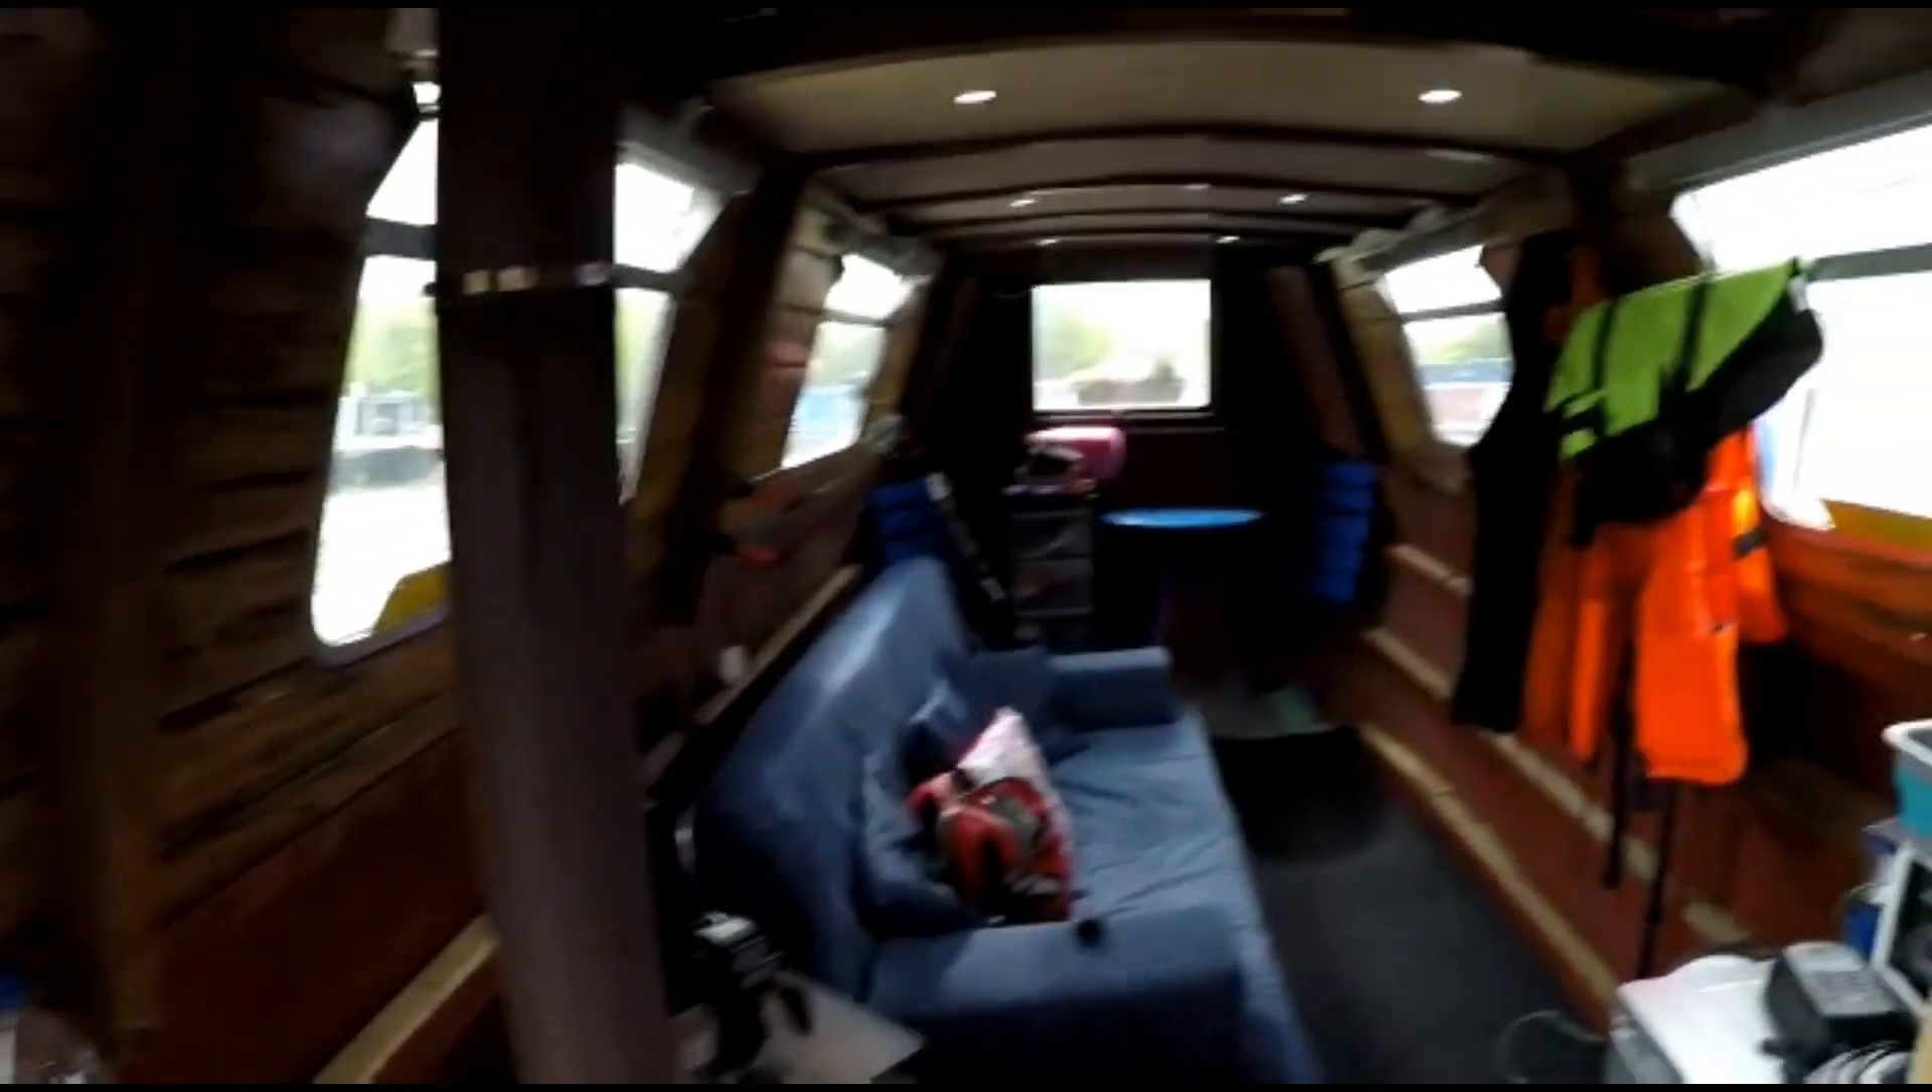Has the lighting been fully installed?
Yes.